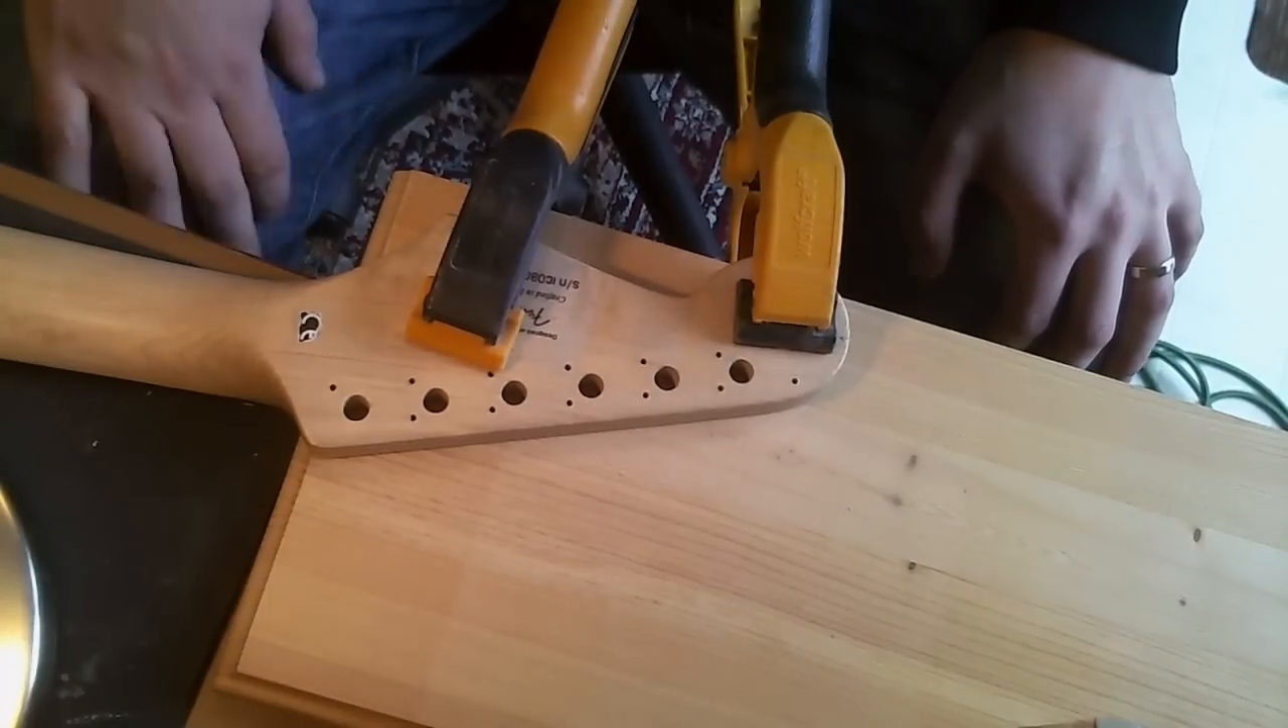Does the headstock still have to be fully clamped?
No.